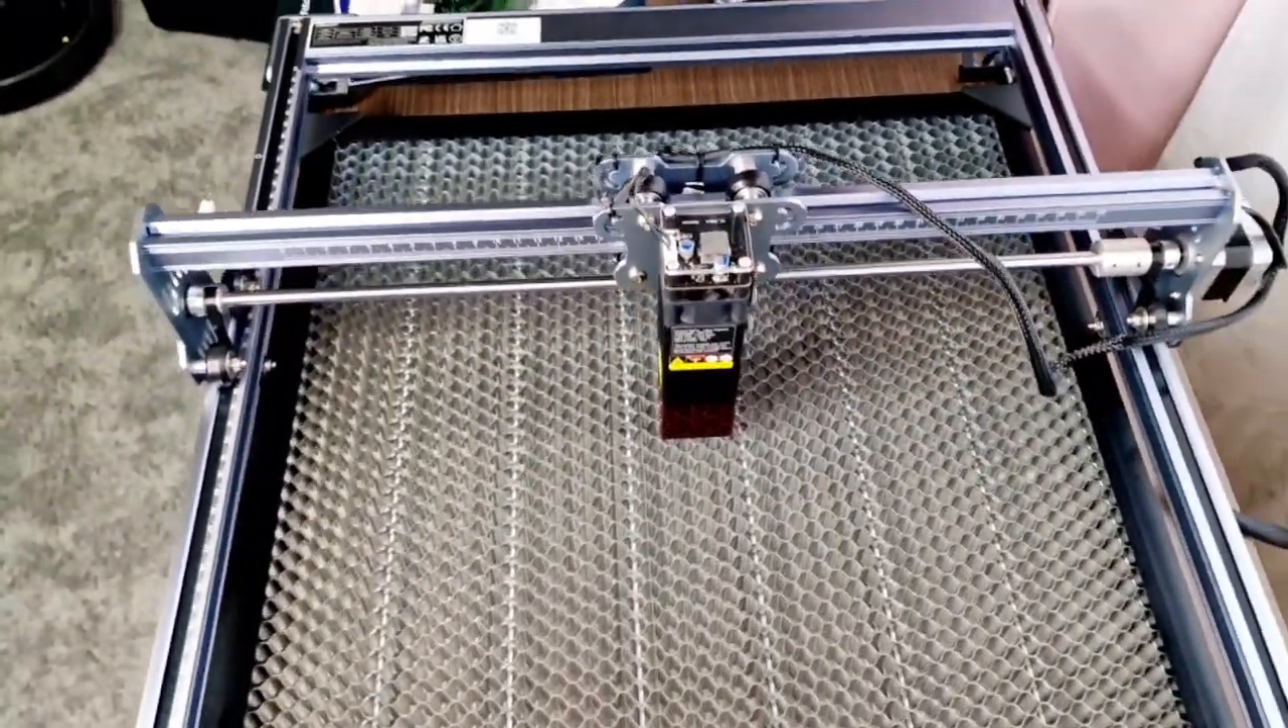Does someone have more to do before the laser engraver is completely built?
No.